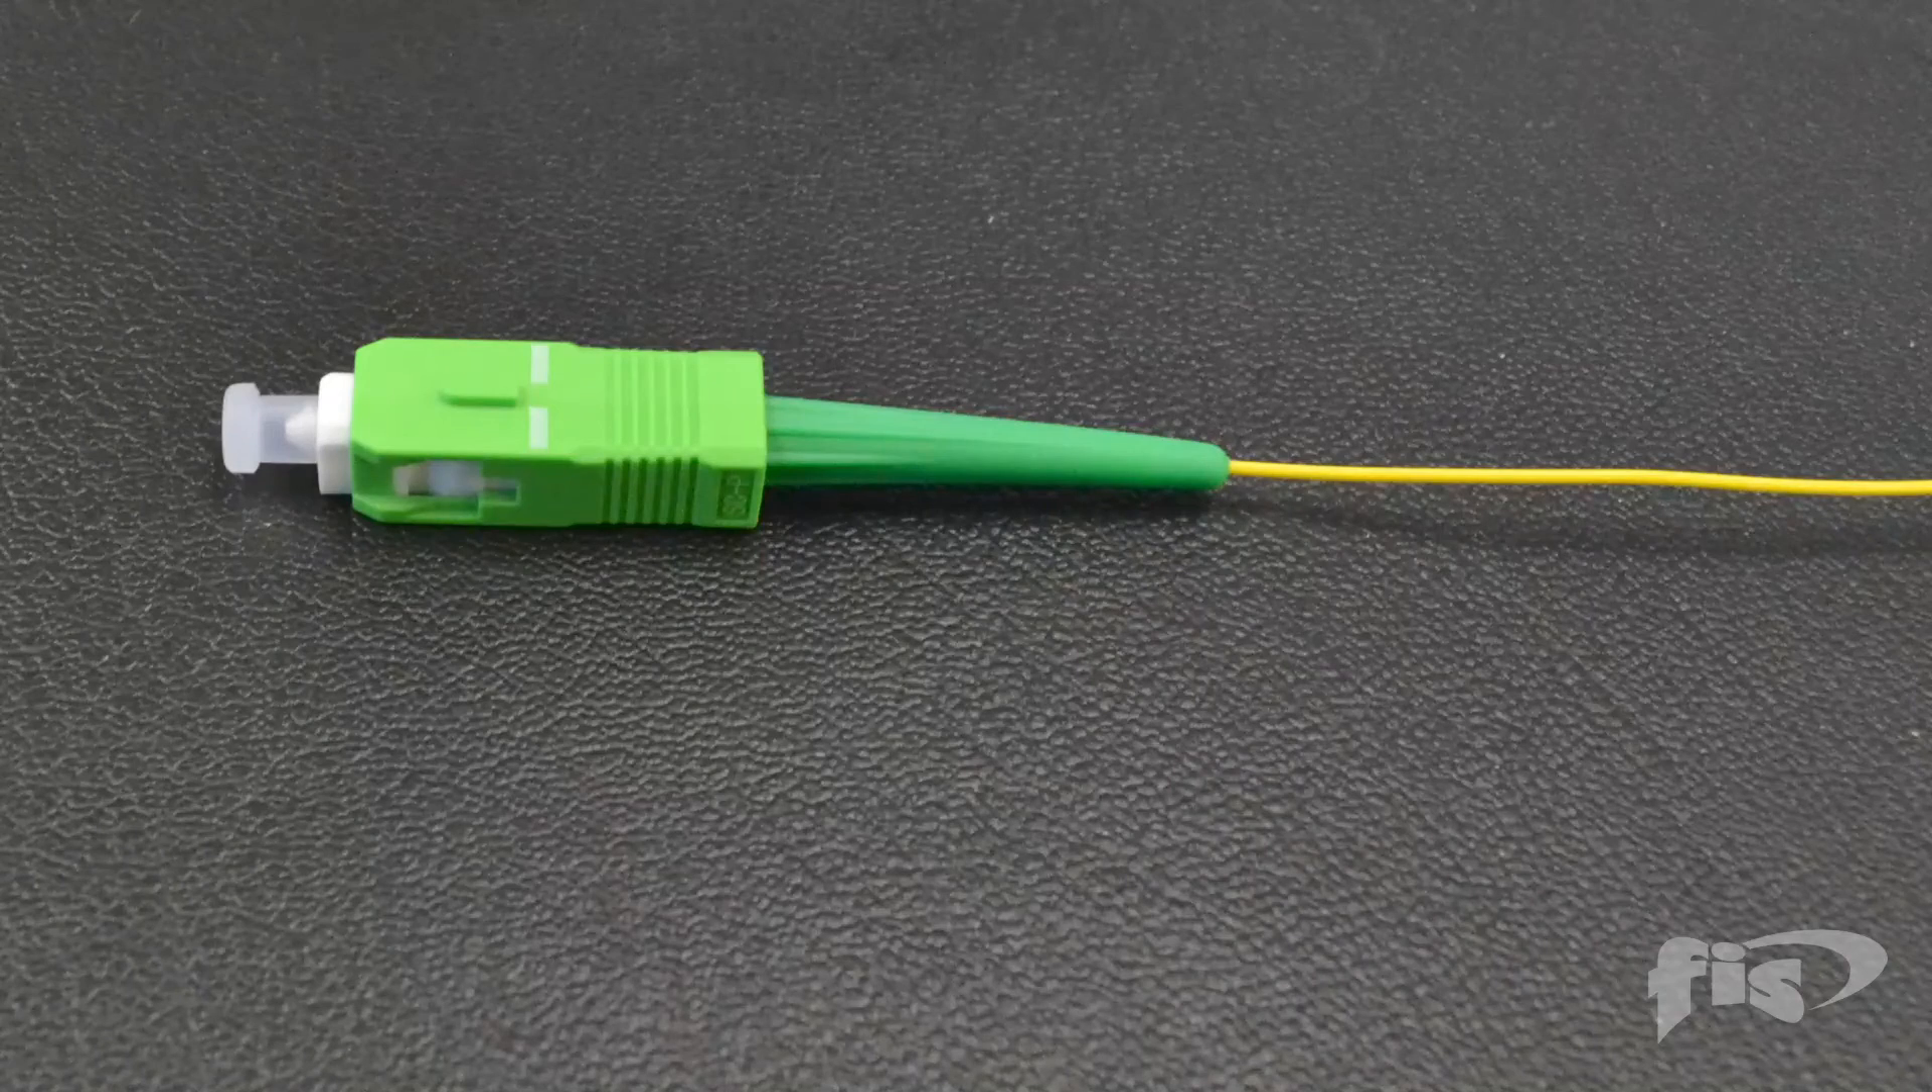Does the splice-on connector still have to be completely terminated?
No.